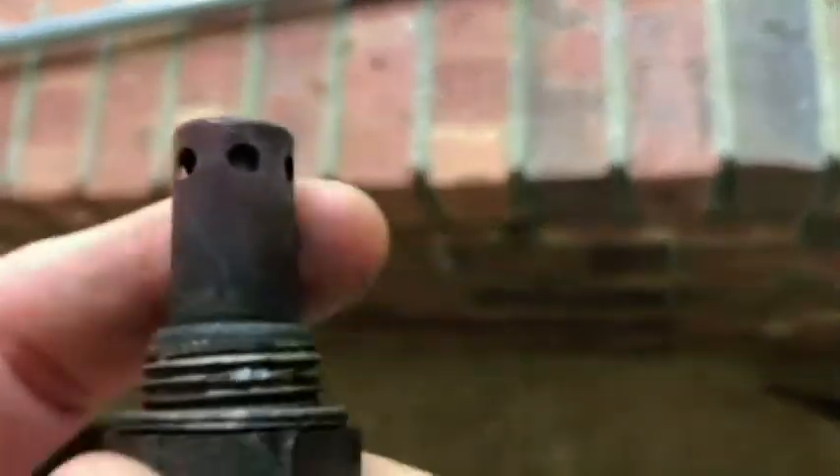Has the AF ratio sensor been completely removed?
Yes.